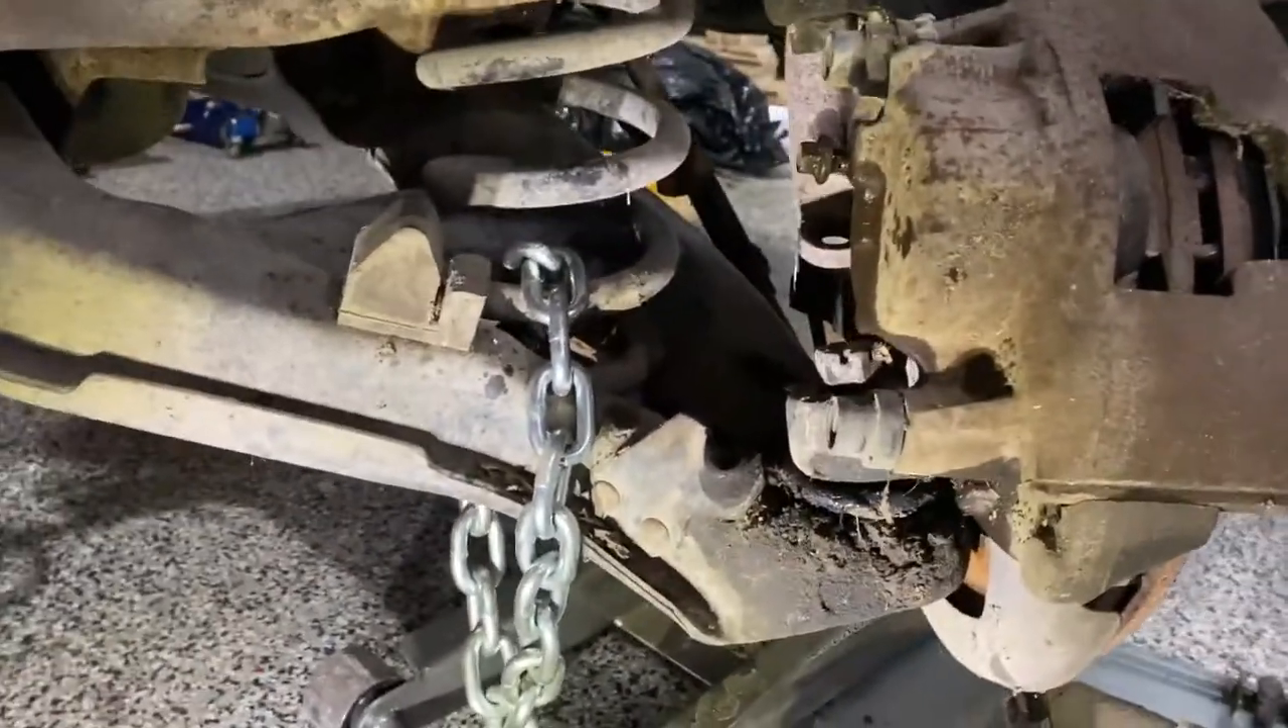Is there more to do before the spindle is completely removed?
Yes.